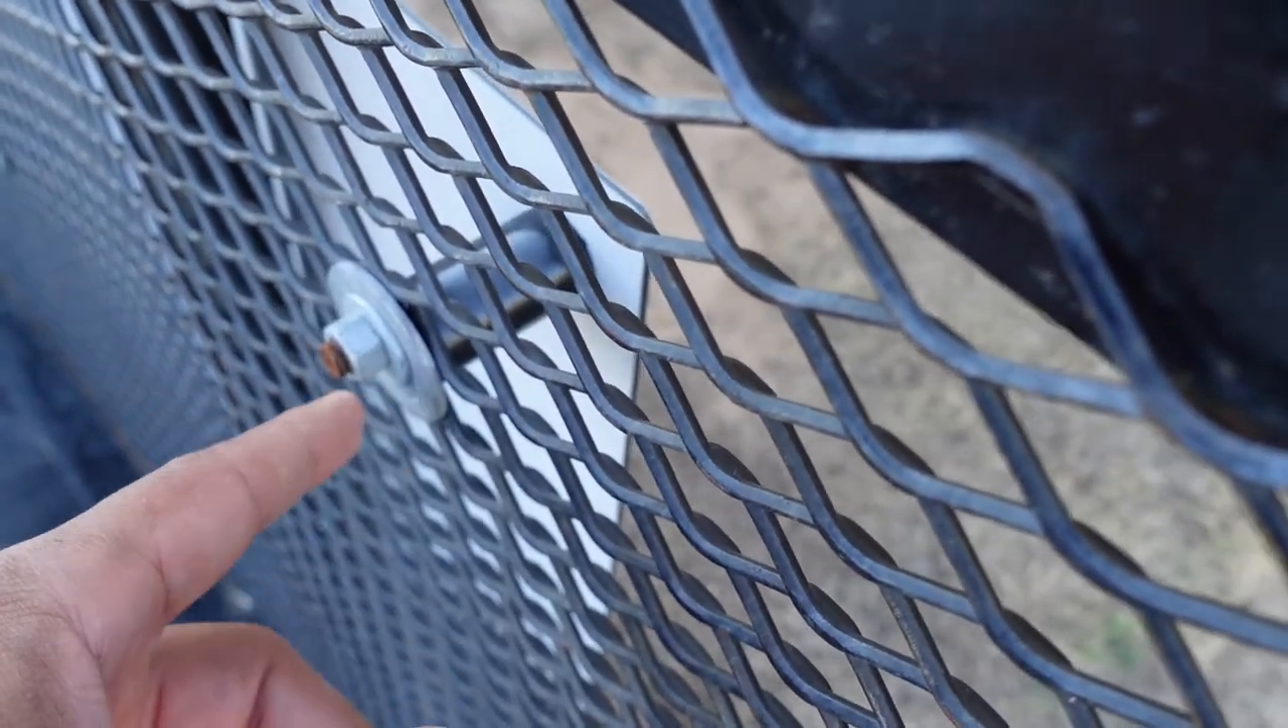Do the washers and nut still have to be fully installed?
No.